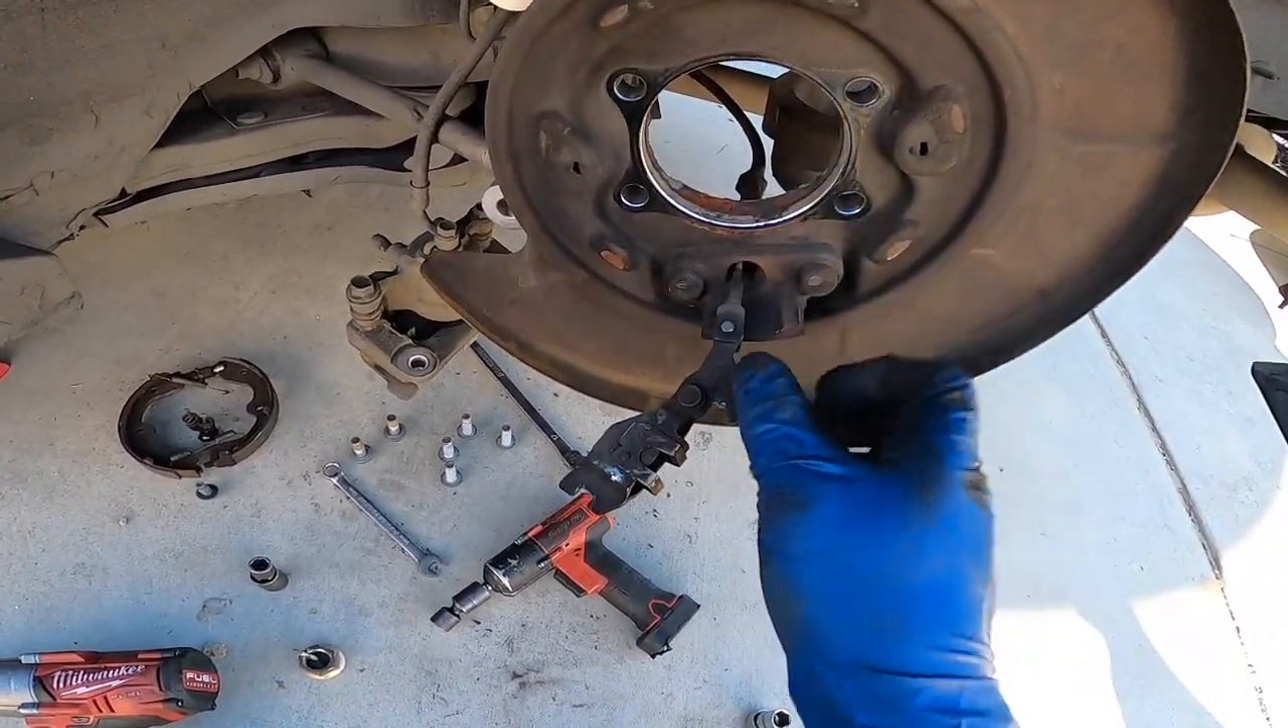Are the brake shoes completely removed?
Yes.